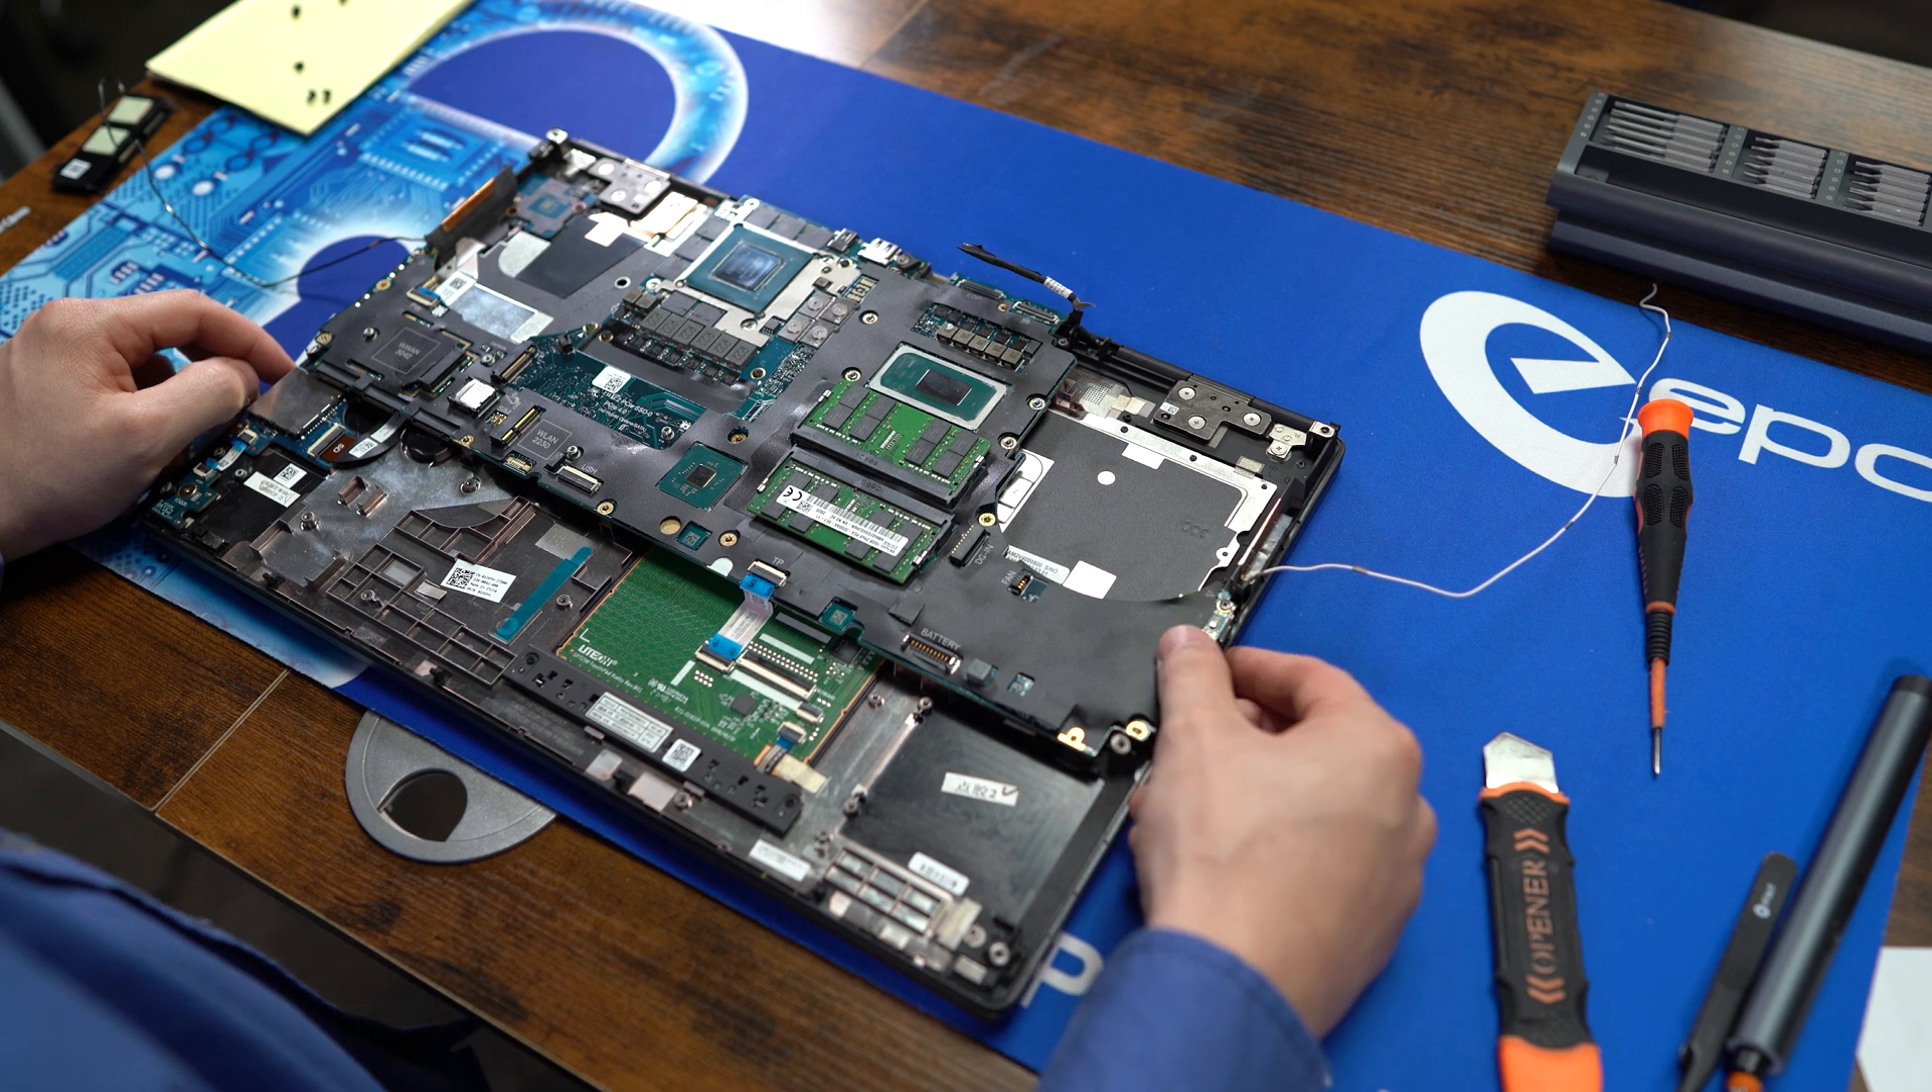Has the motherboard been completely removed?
No.